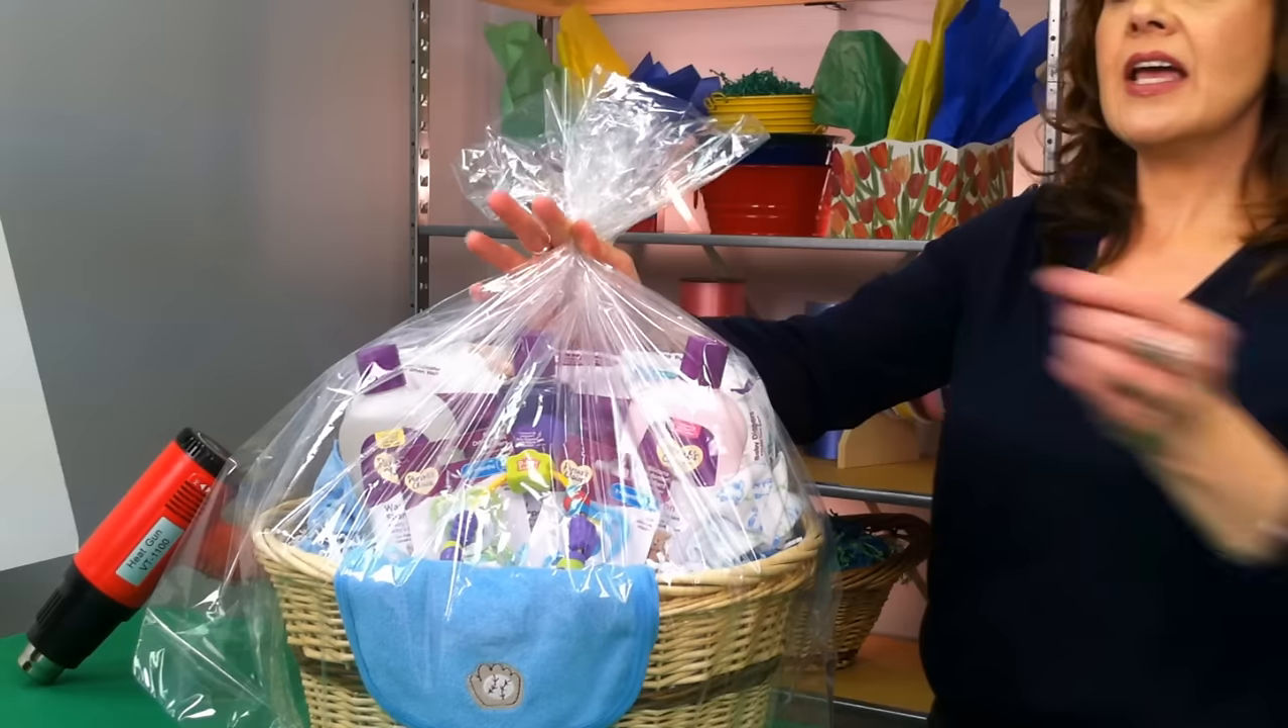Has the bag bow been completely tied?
No.